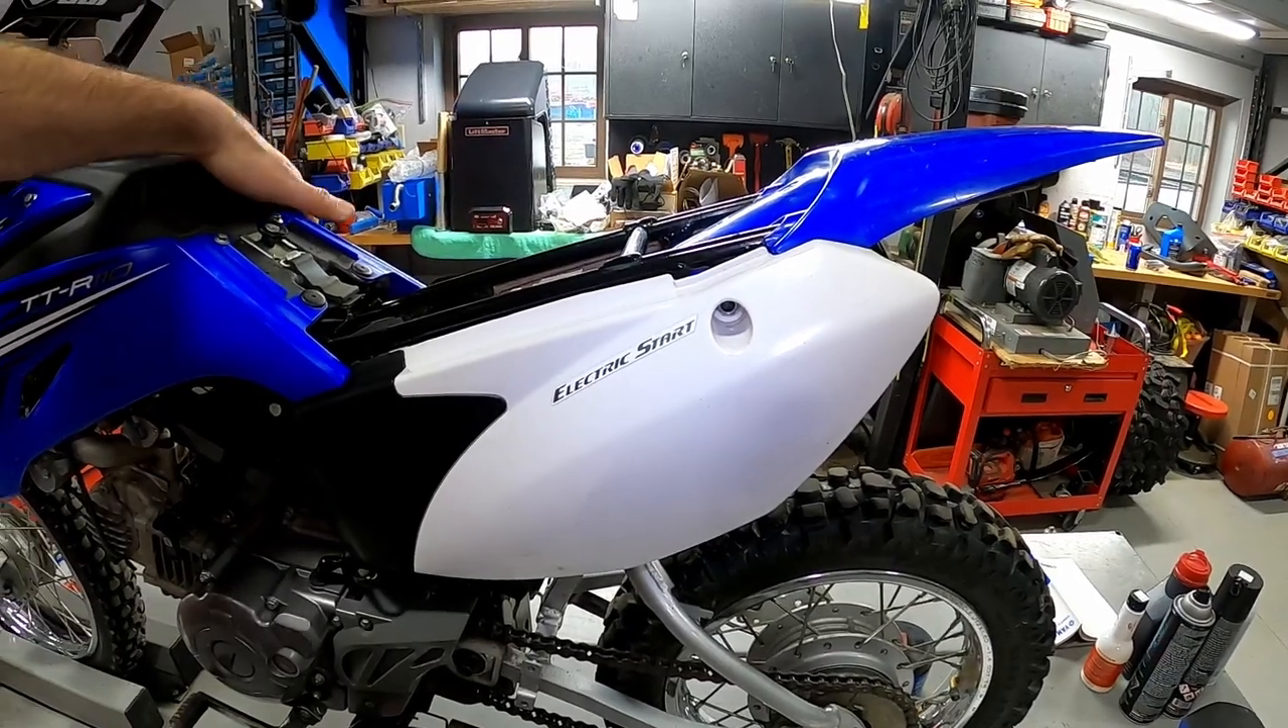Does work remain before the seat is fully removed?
No.